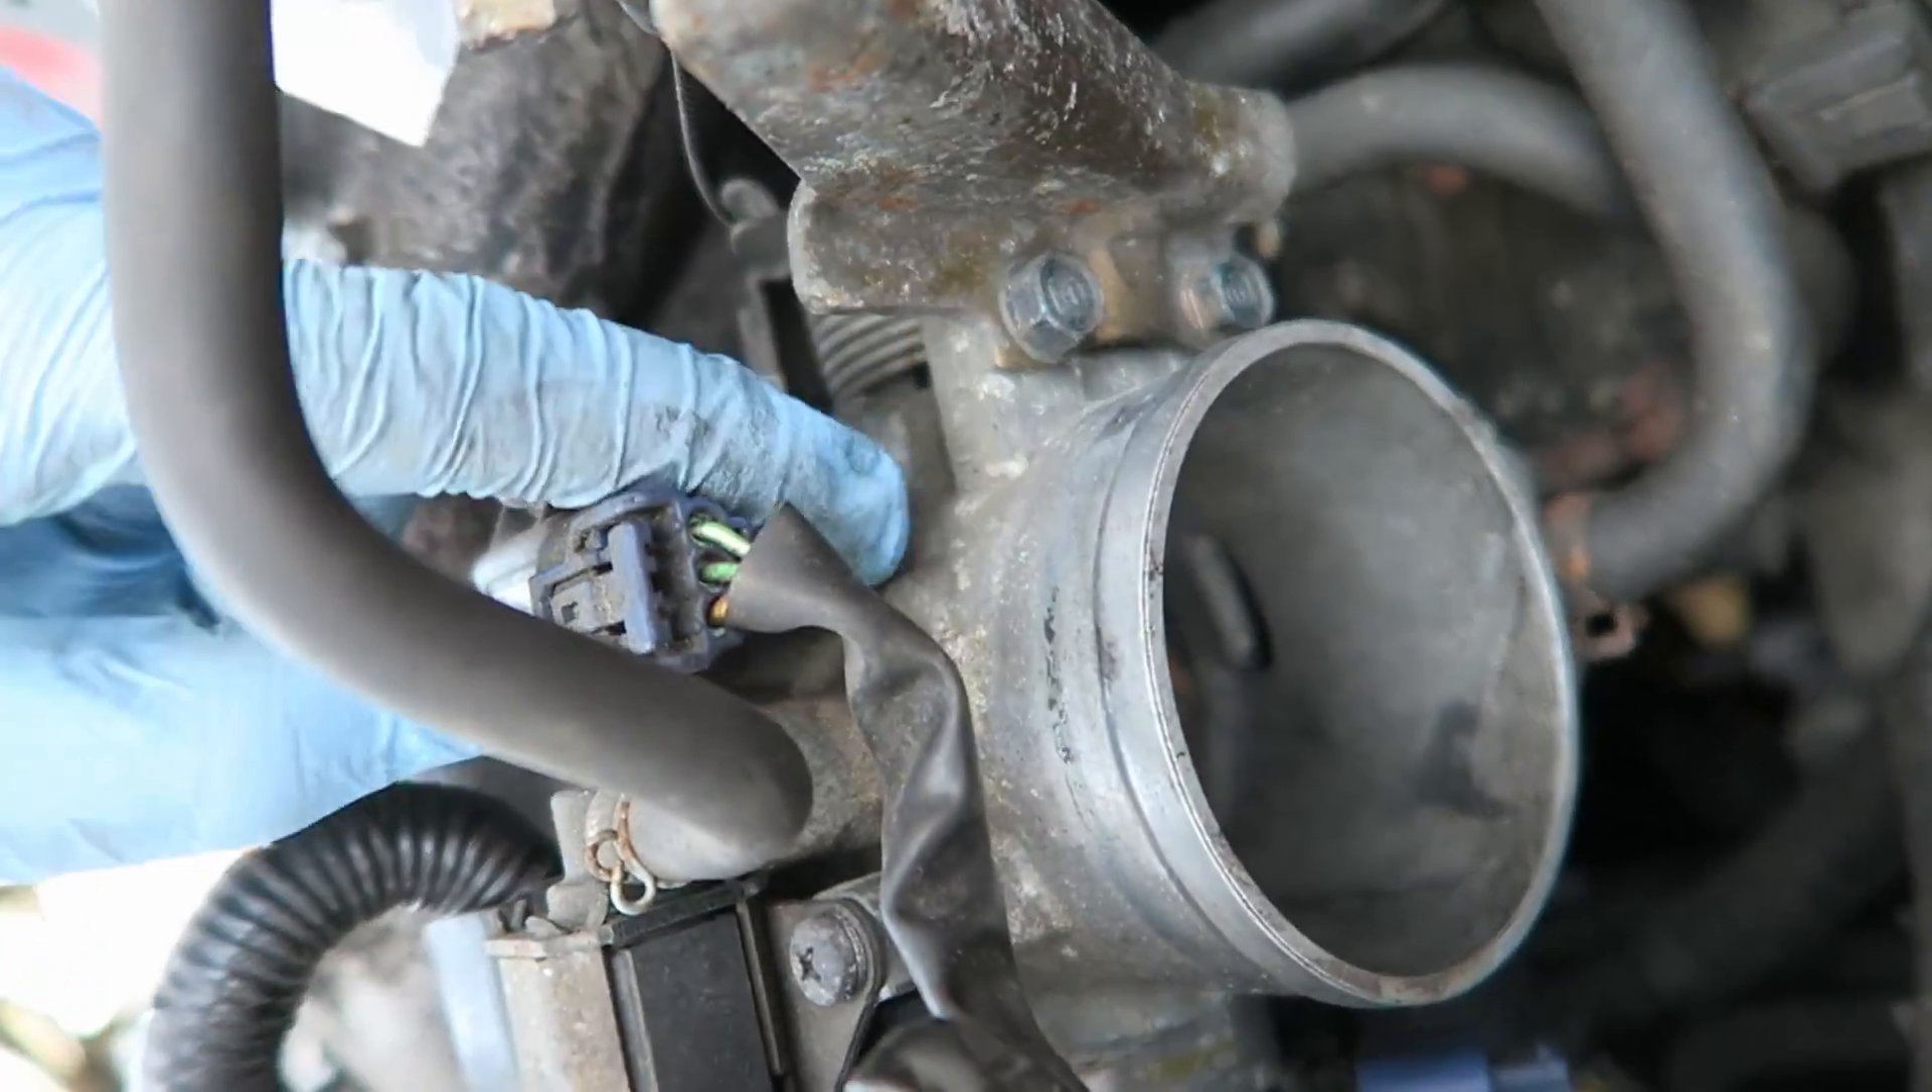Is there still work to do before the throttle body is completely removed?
Yes.